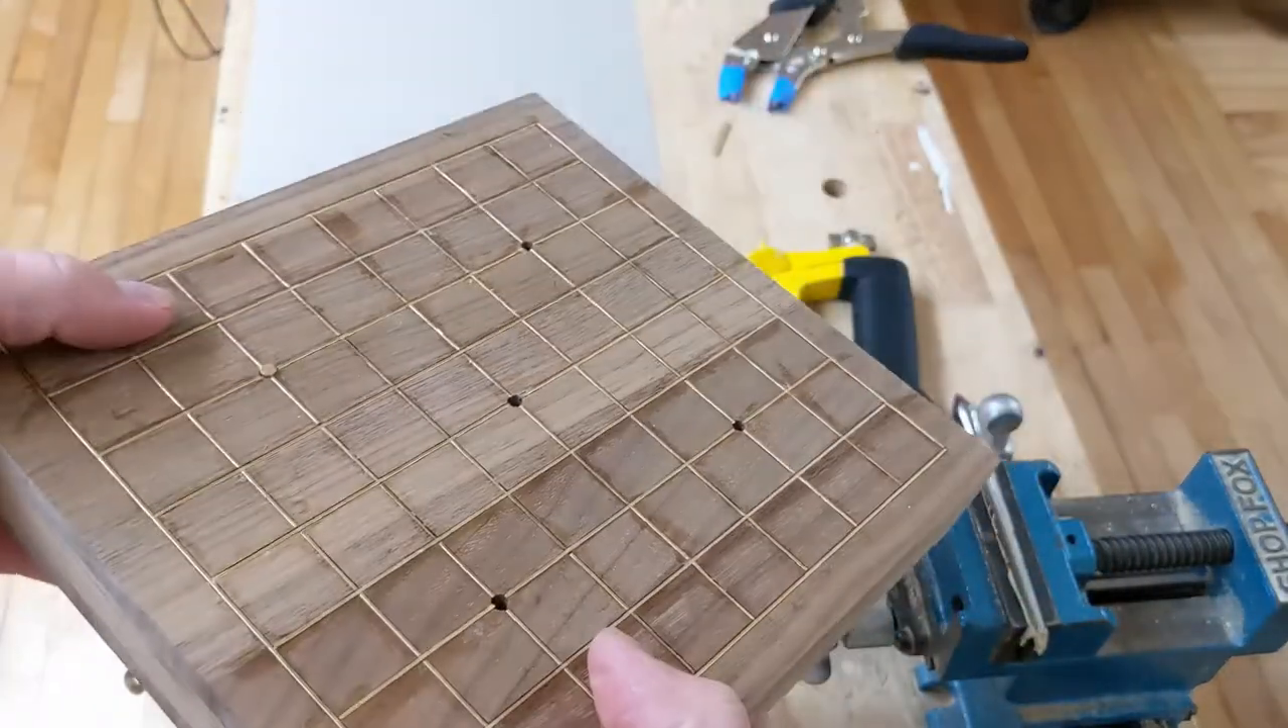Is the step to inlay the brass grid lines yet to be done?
No.